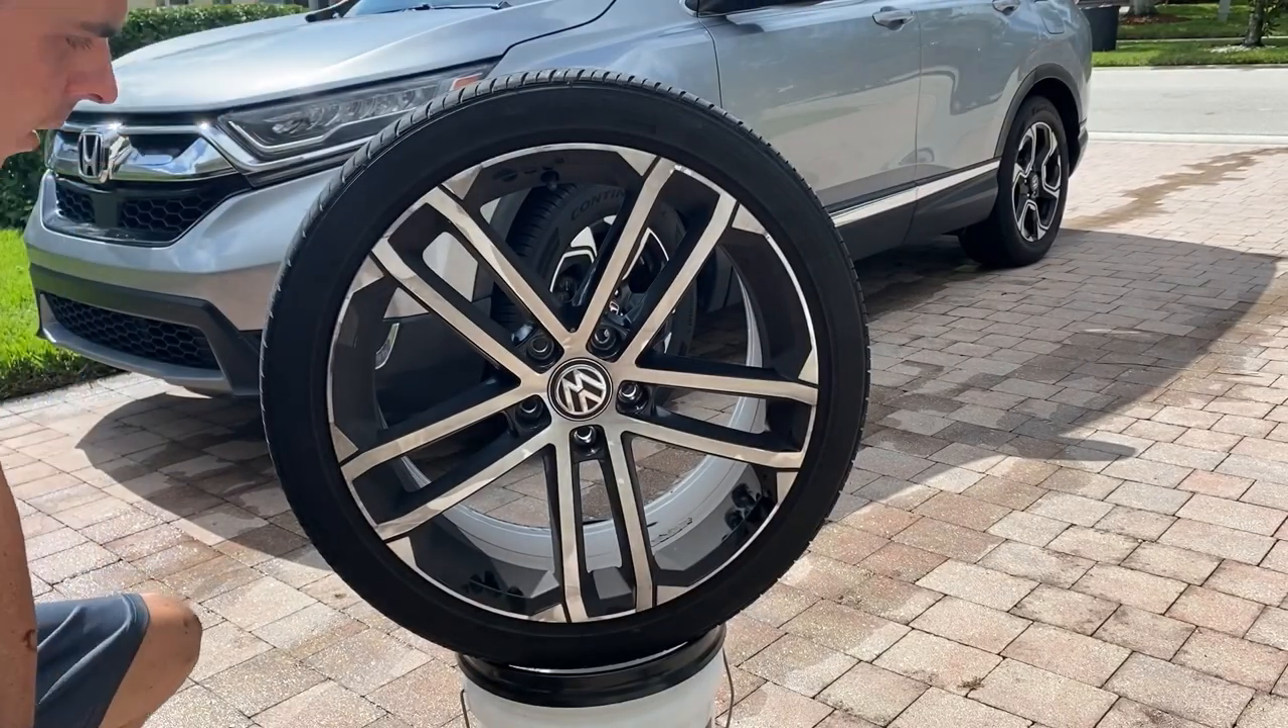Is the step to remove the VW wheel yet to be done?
No.